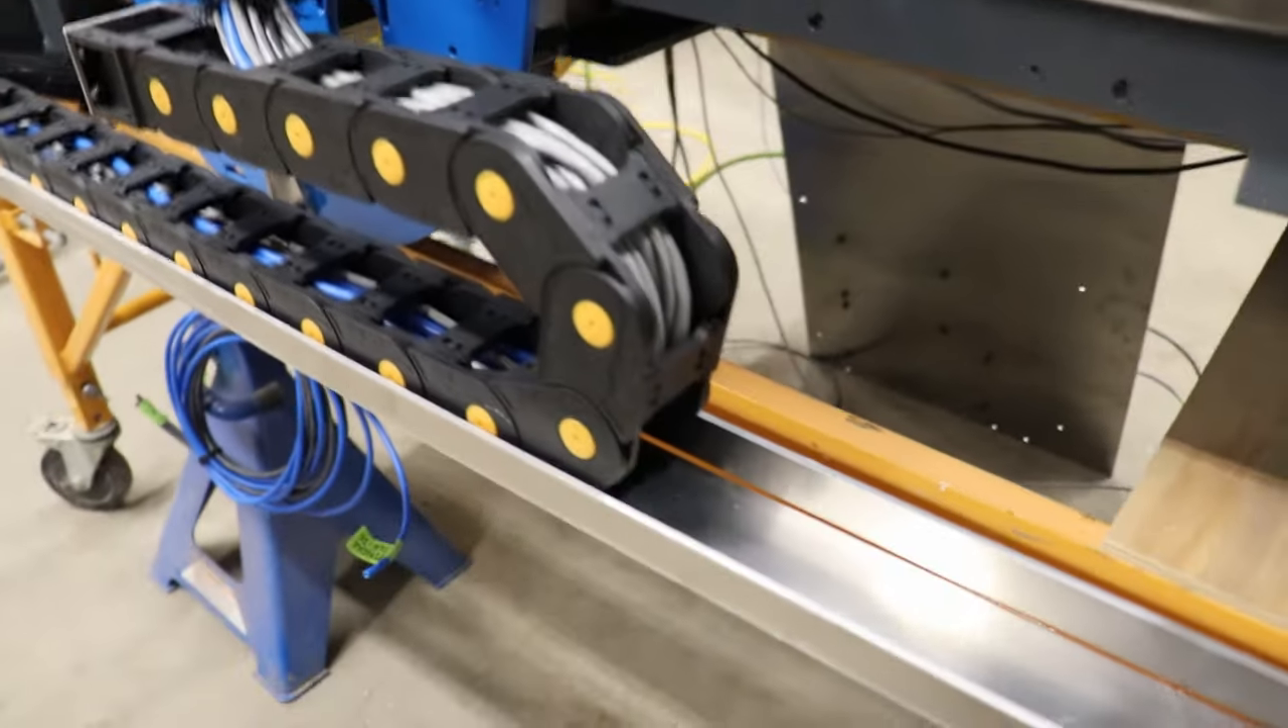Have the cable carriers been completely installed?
Yes.